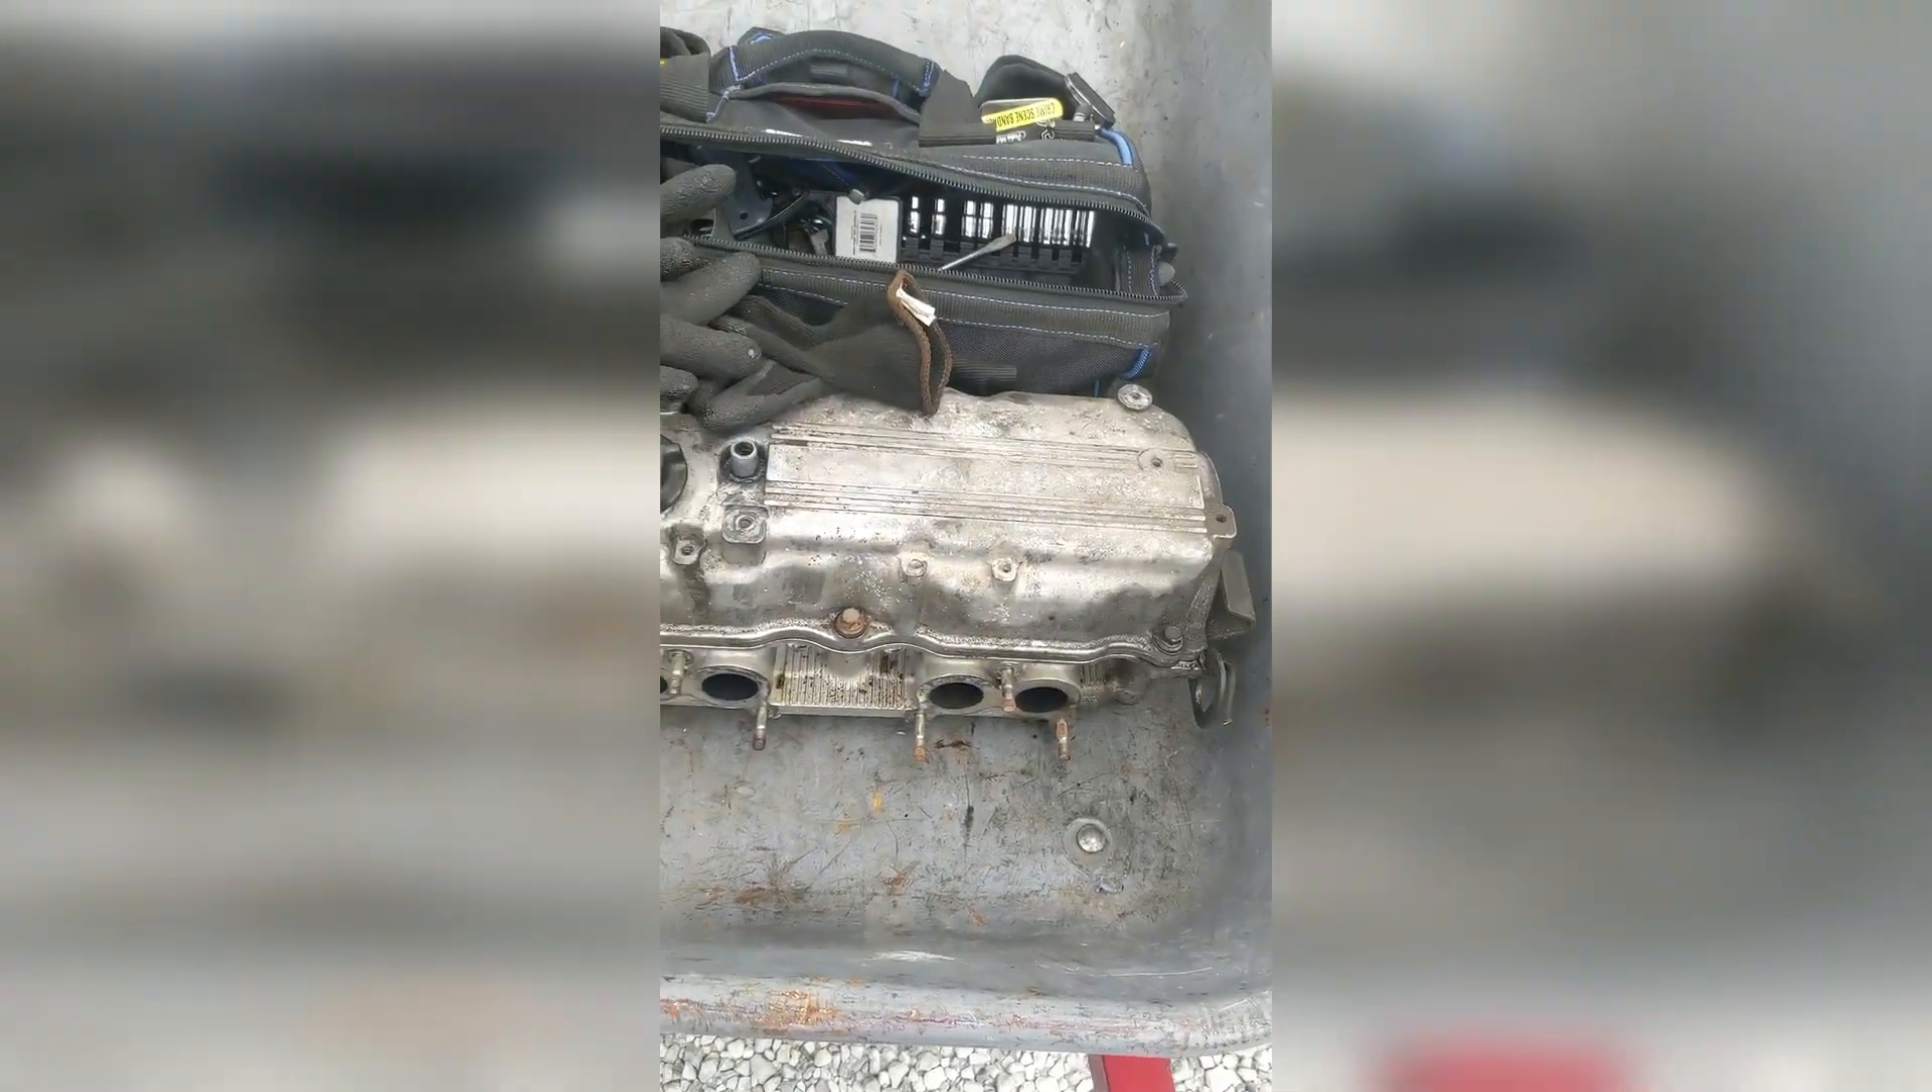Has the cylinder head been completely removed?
Yes.